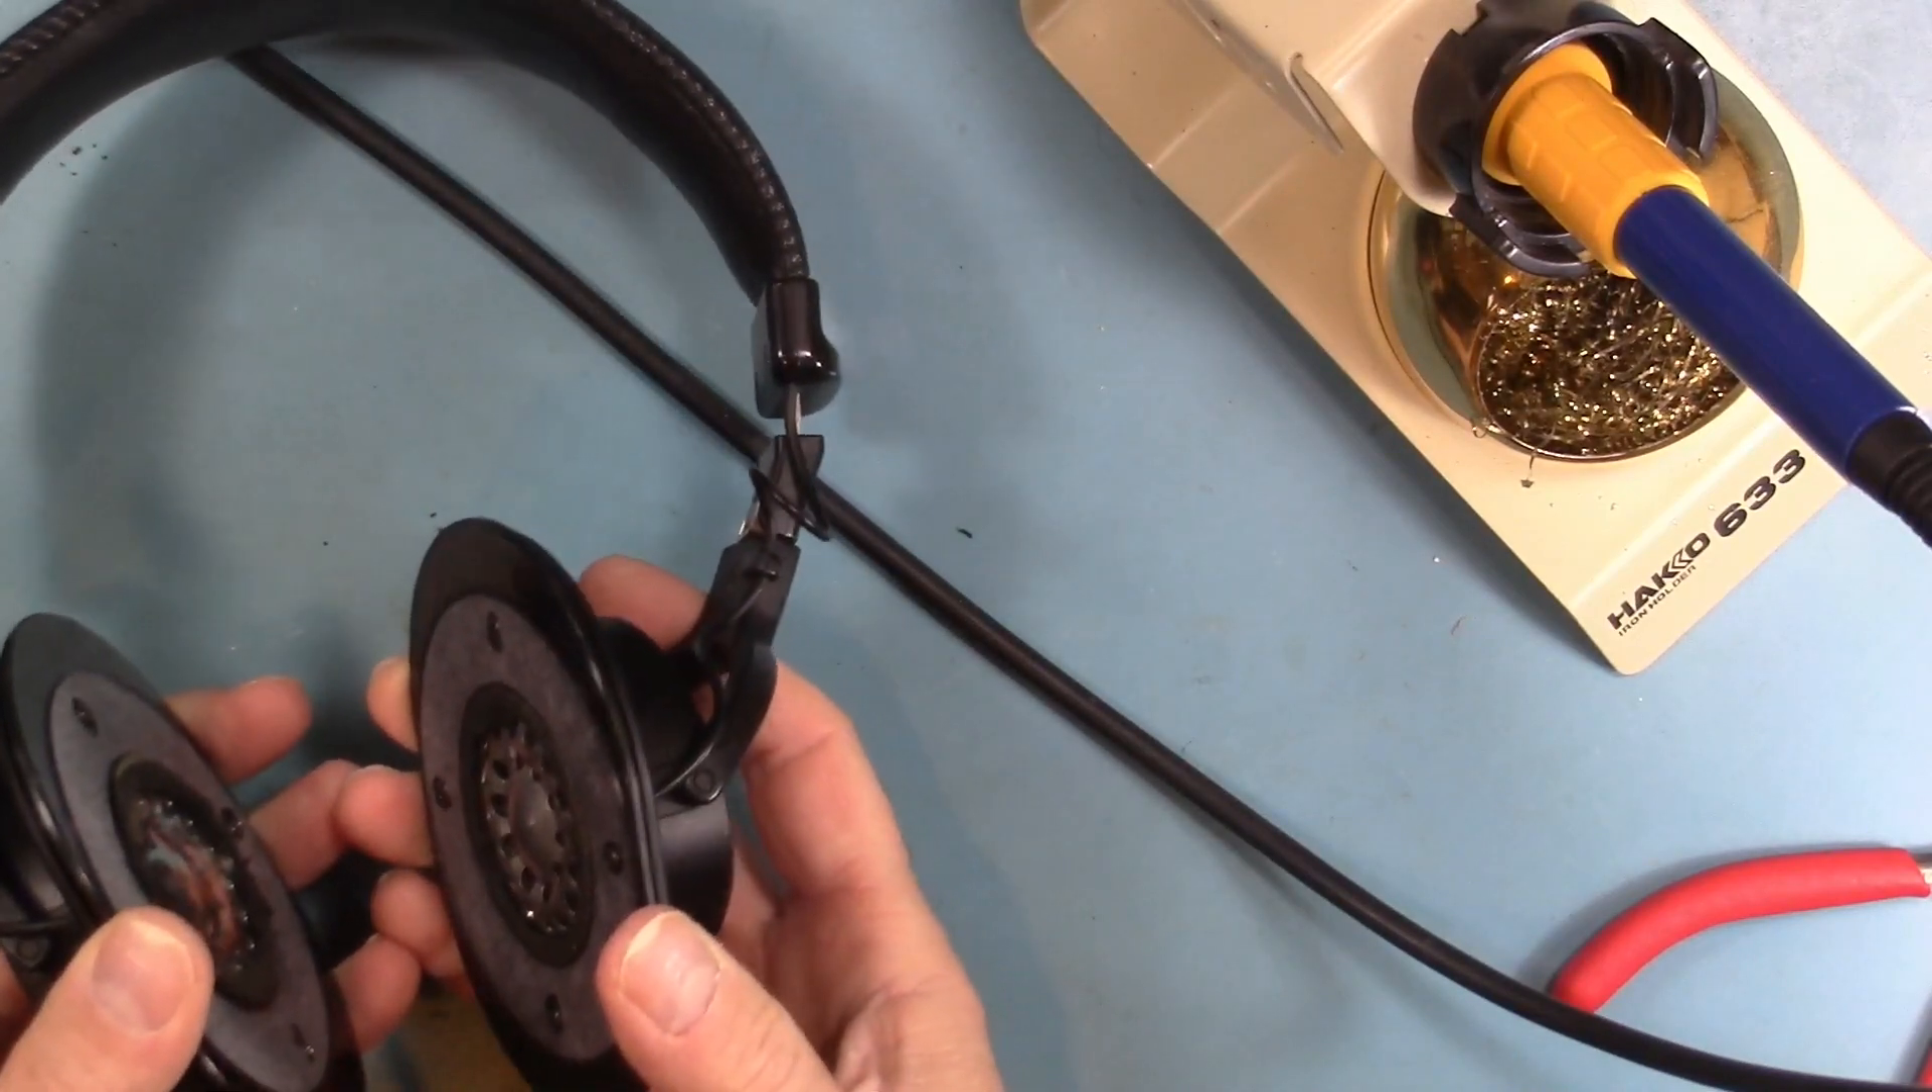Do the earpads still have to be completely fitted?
Yes.